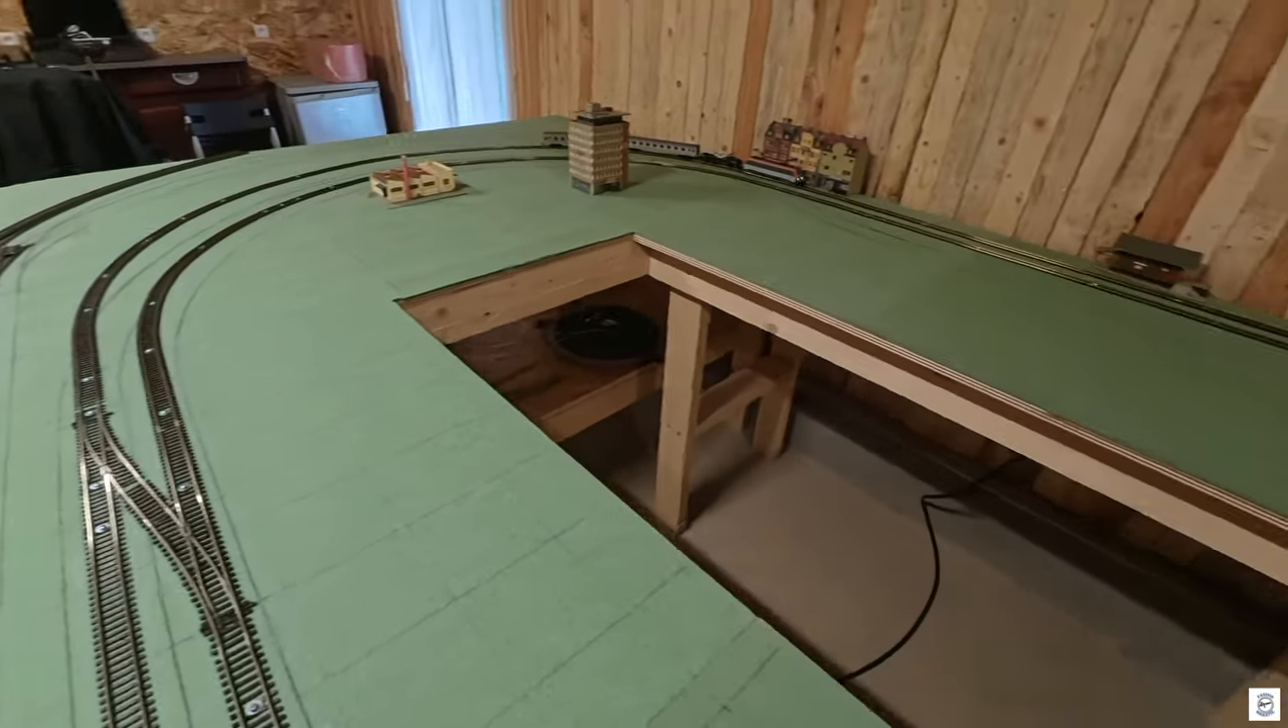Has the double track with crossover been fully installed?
Yes.